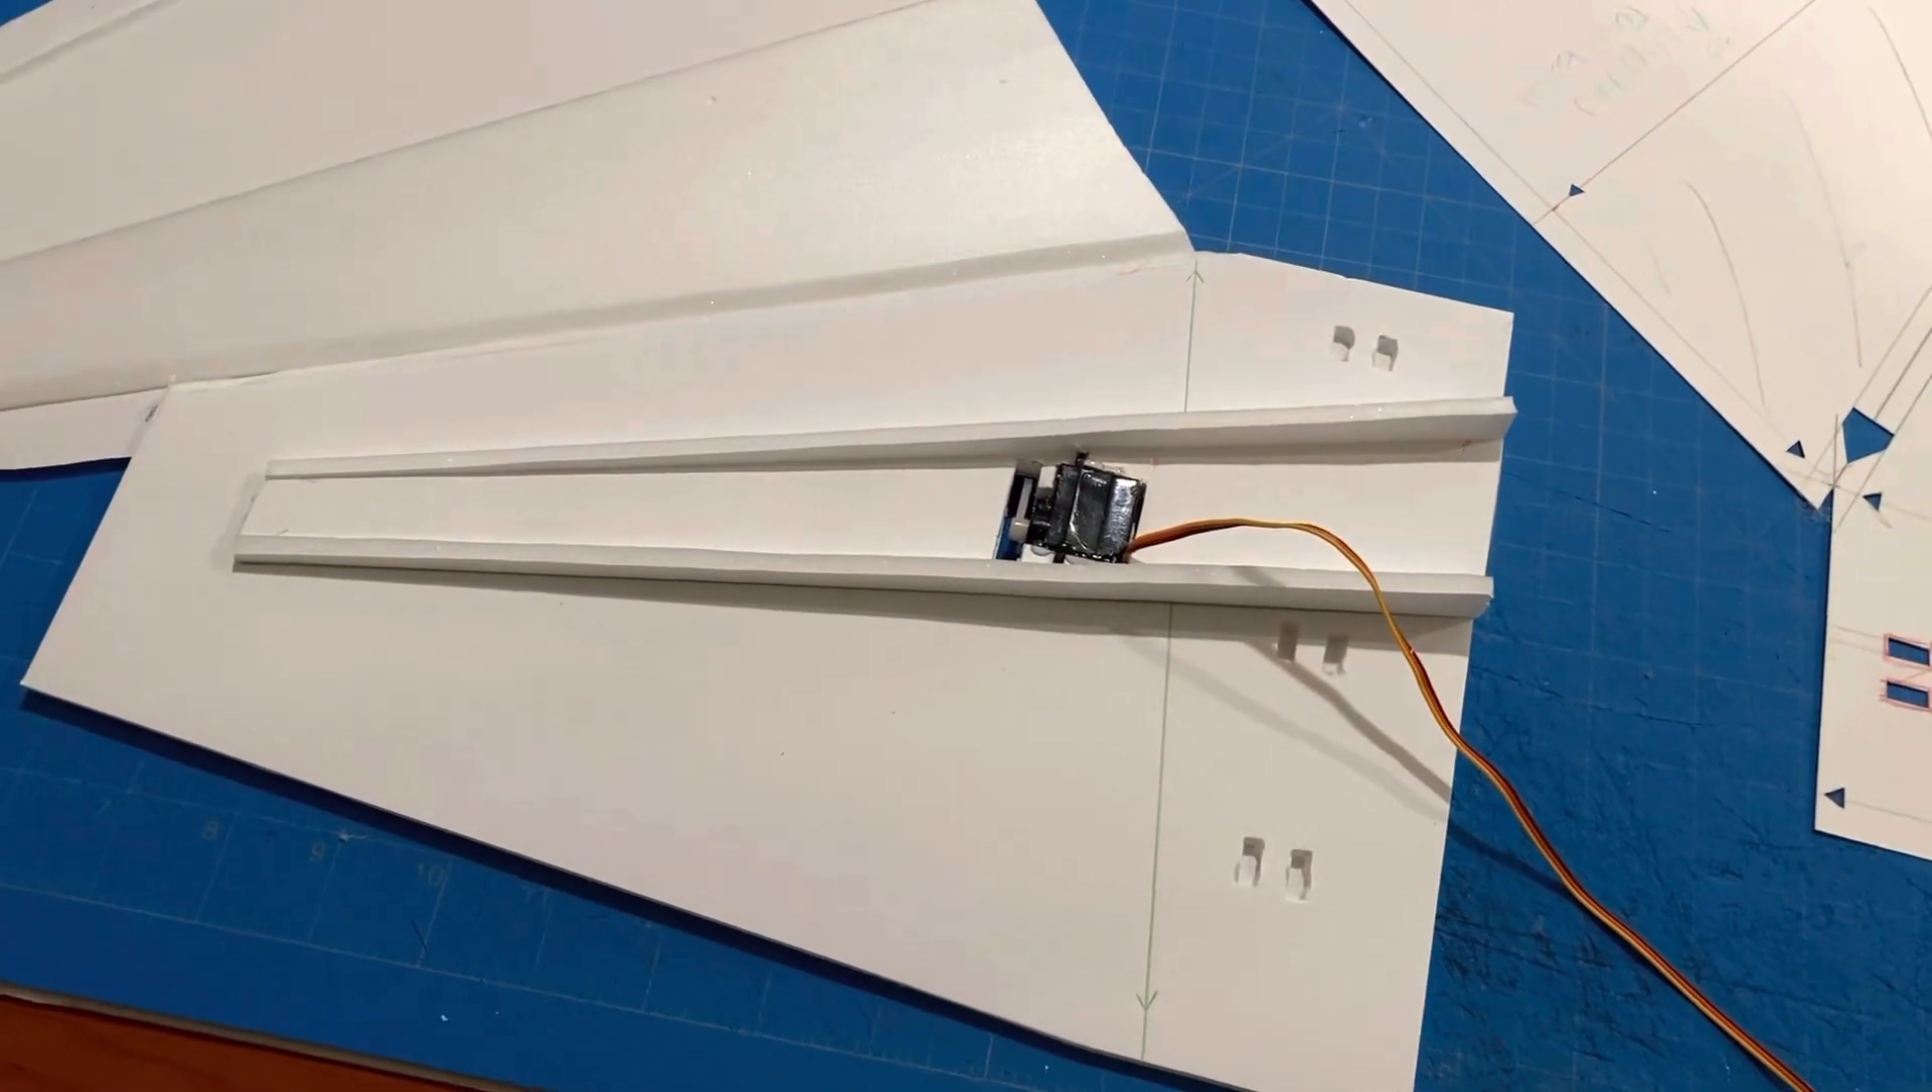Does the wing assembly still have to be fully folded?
Yes.